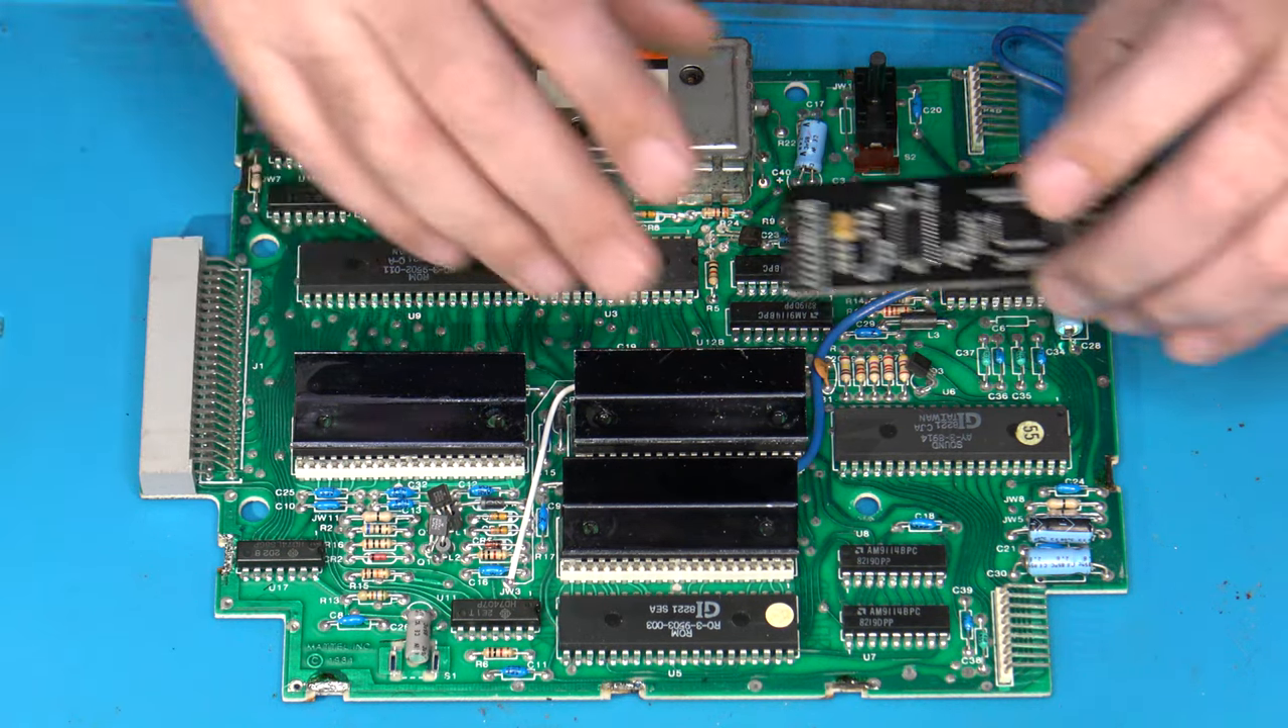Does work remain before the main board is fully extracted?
No.